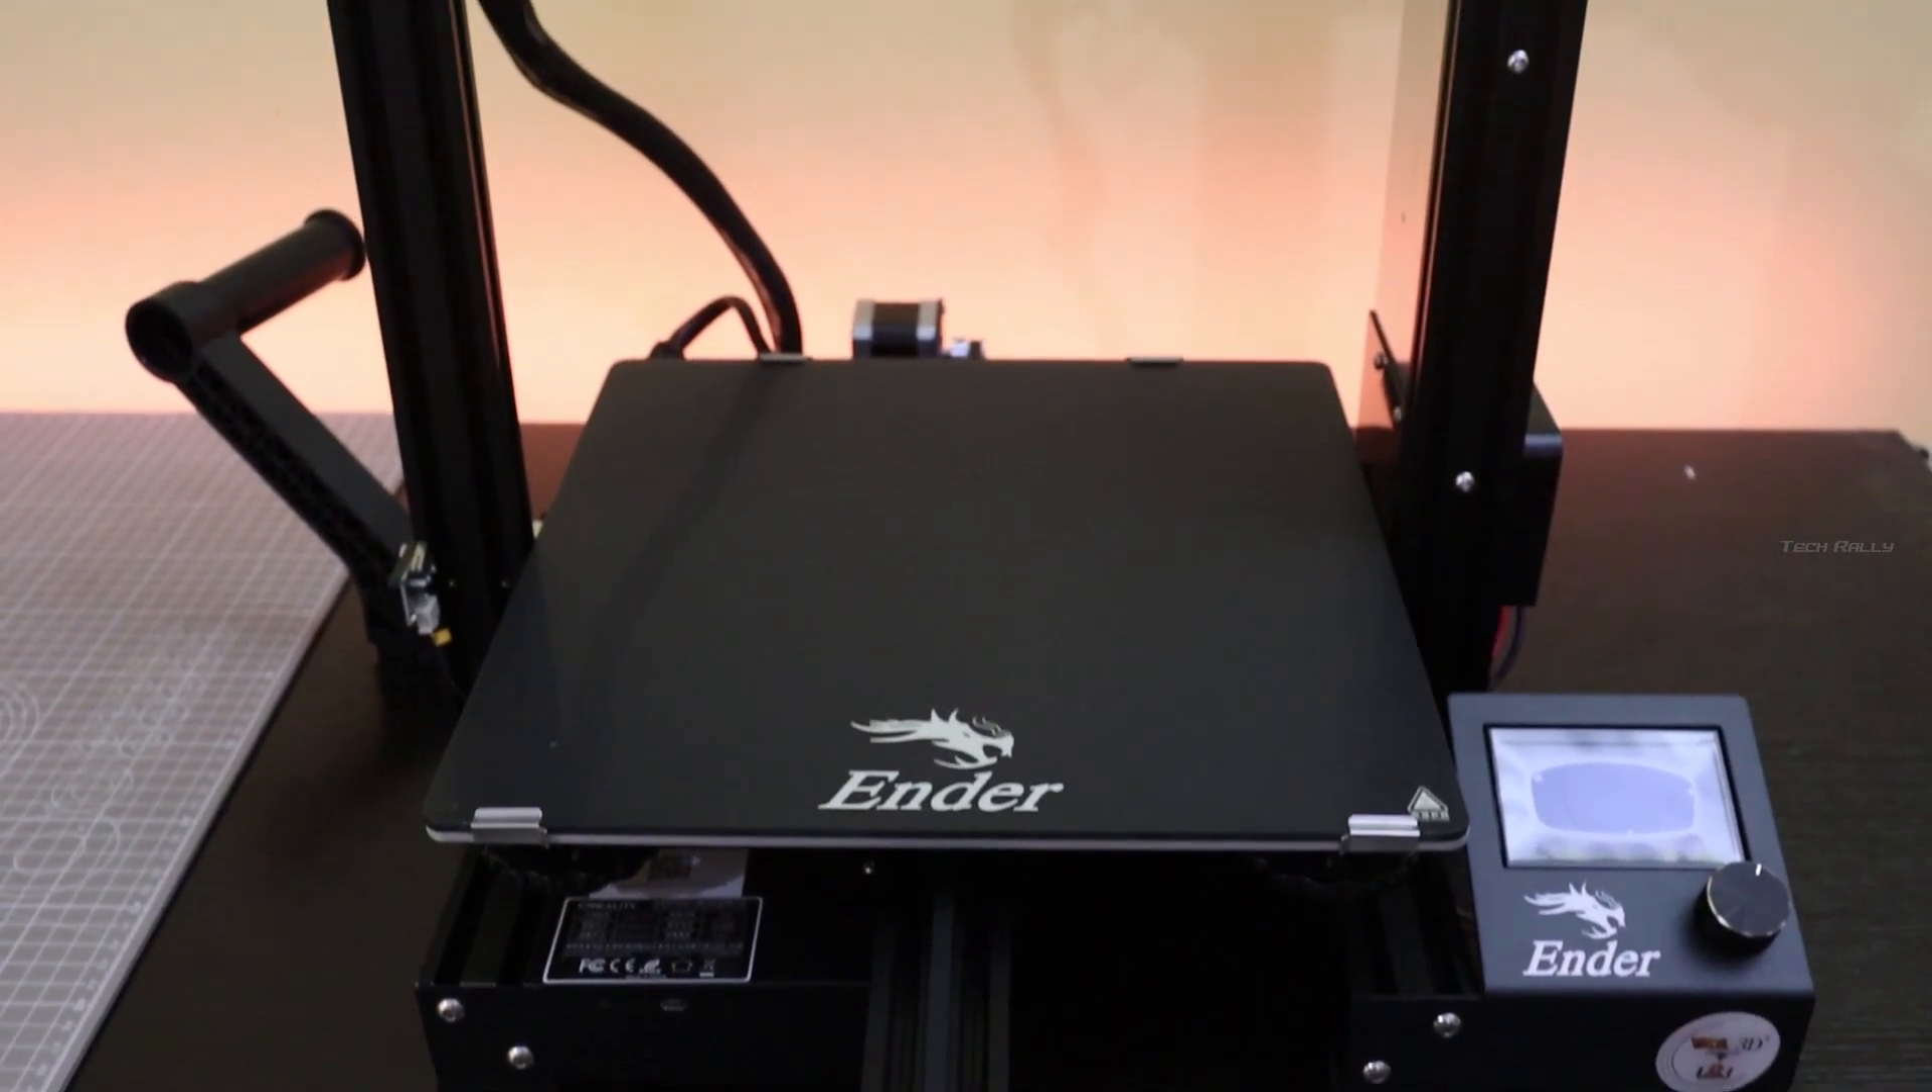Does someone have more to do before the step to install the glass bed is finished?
No.